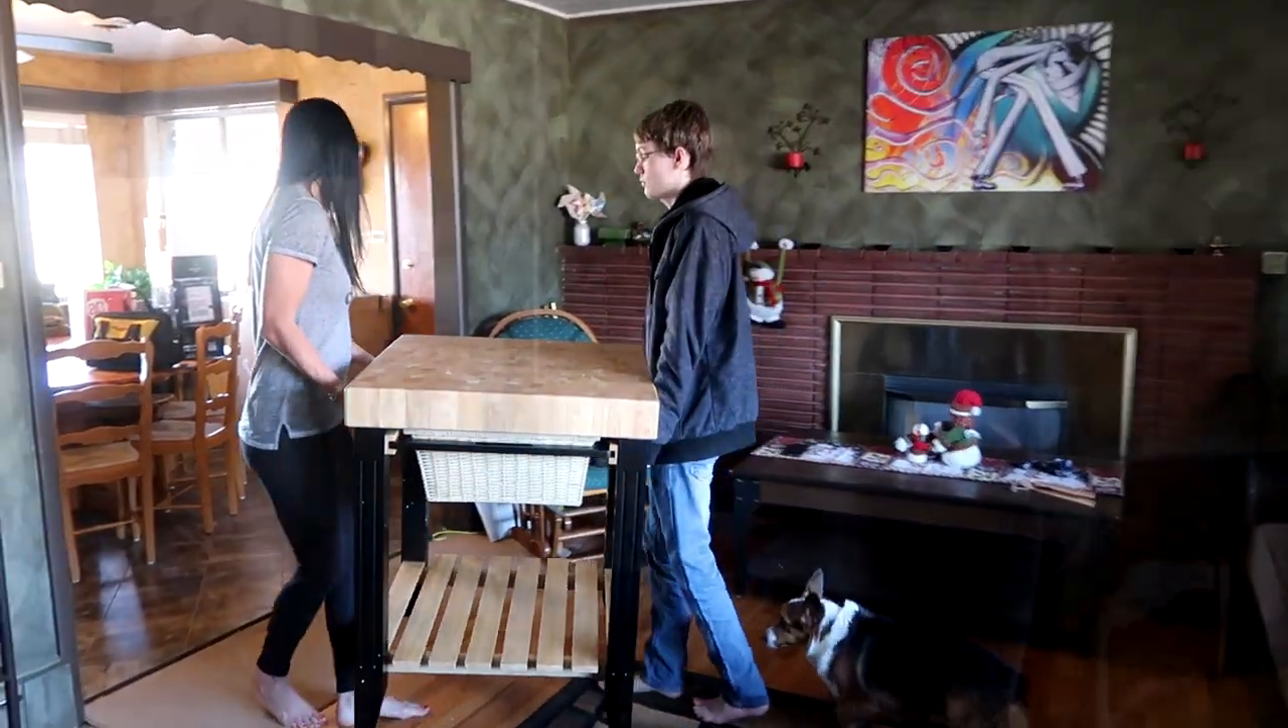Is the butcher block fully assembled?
Yes.